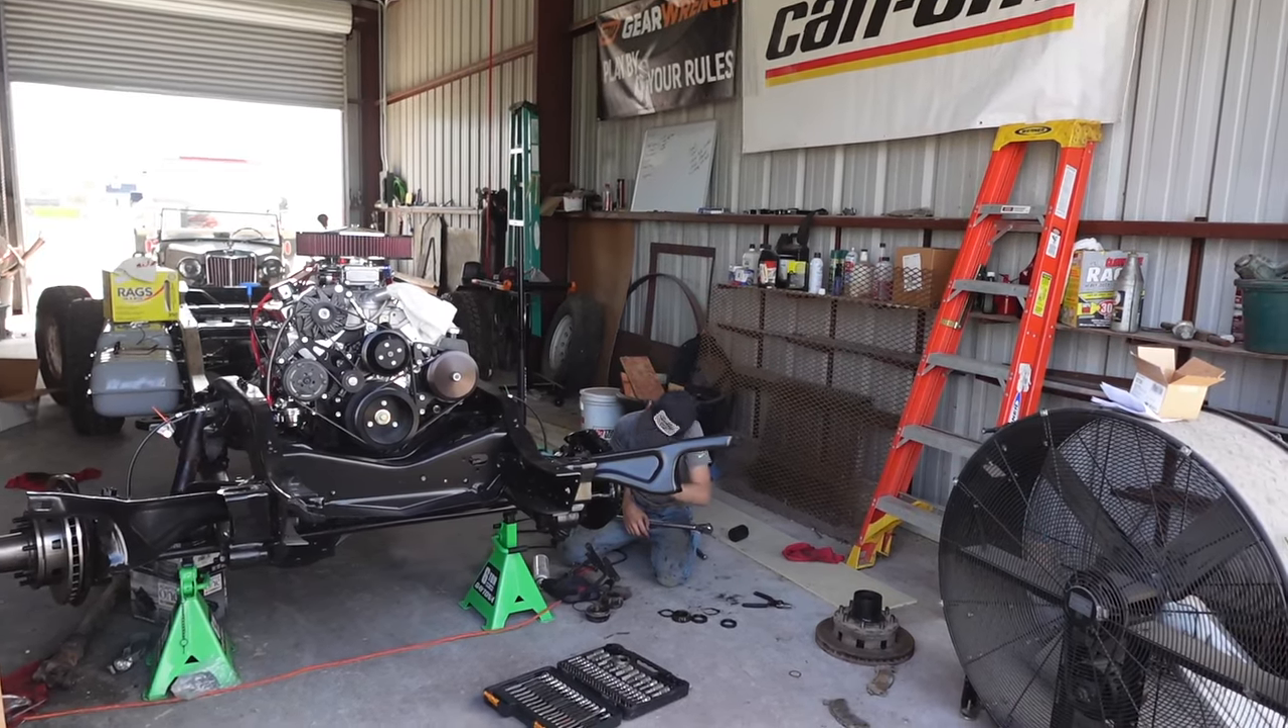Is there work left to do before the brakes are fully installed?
Yes.